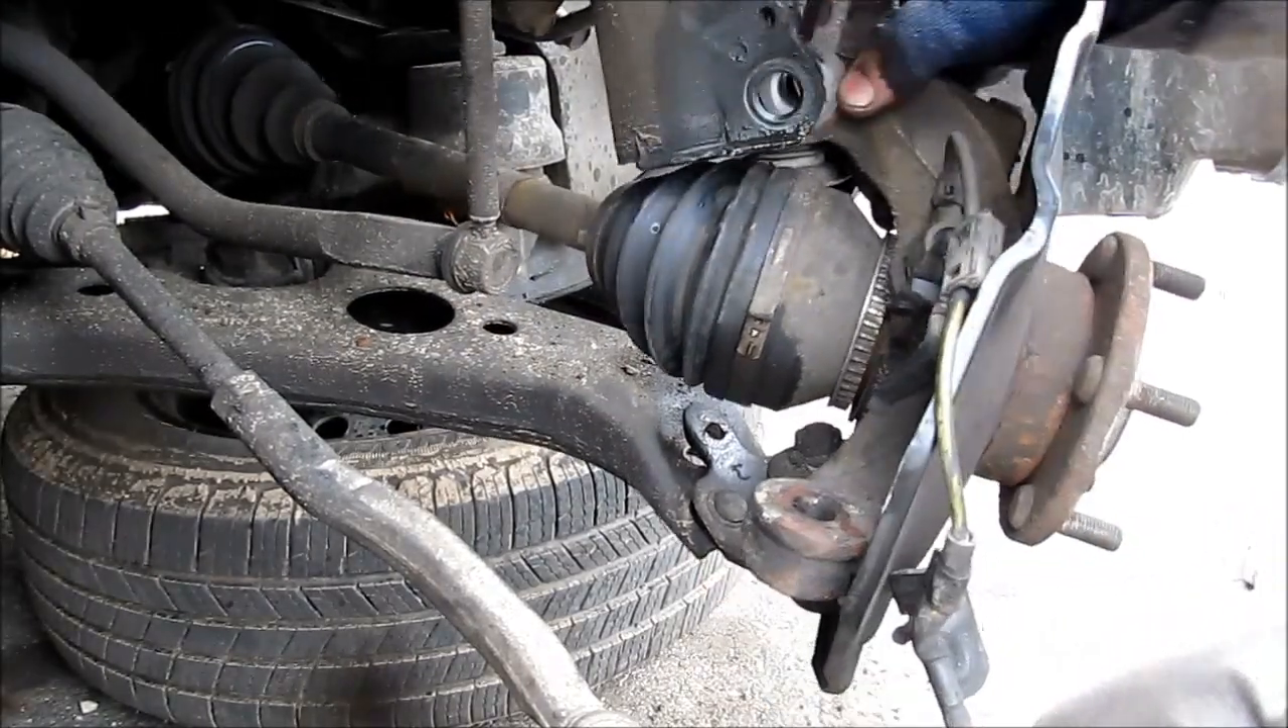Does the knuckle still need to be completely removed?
Yes.